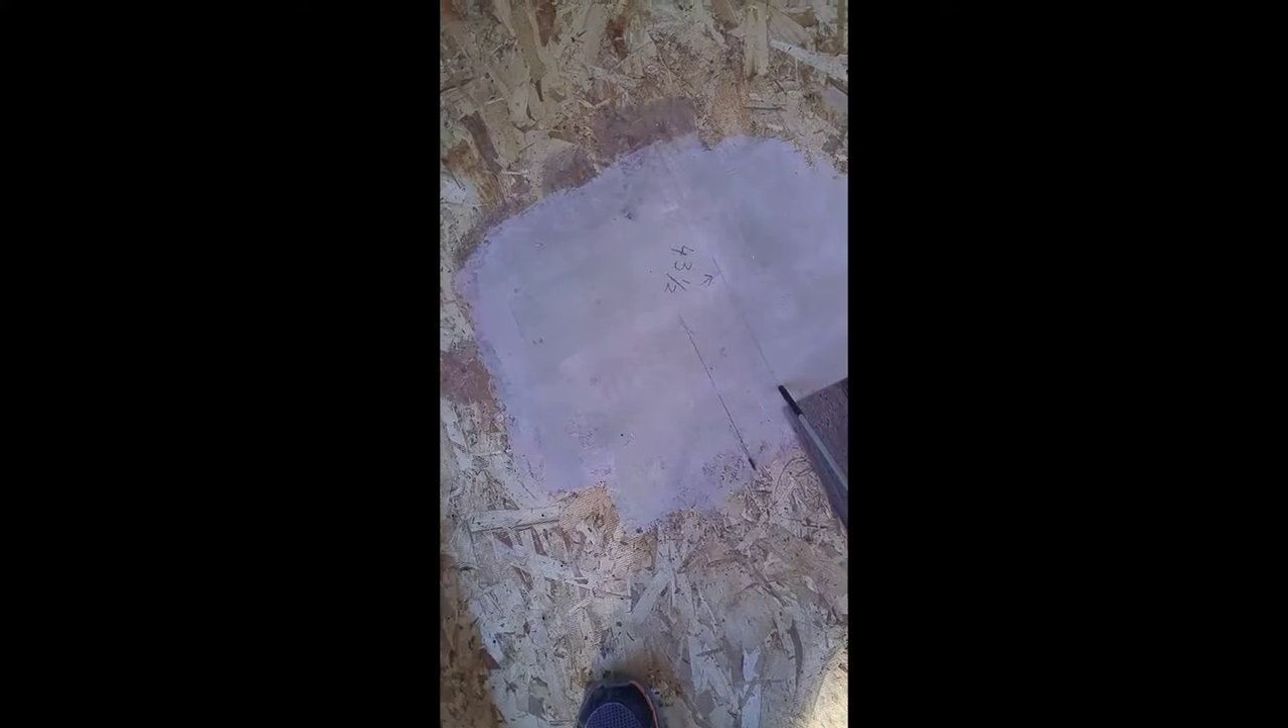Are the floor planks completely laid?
No.